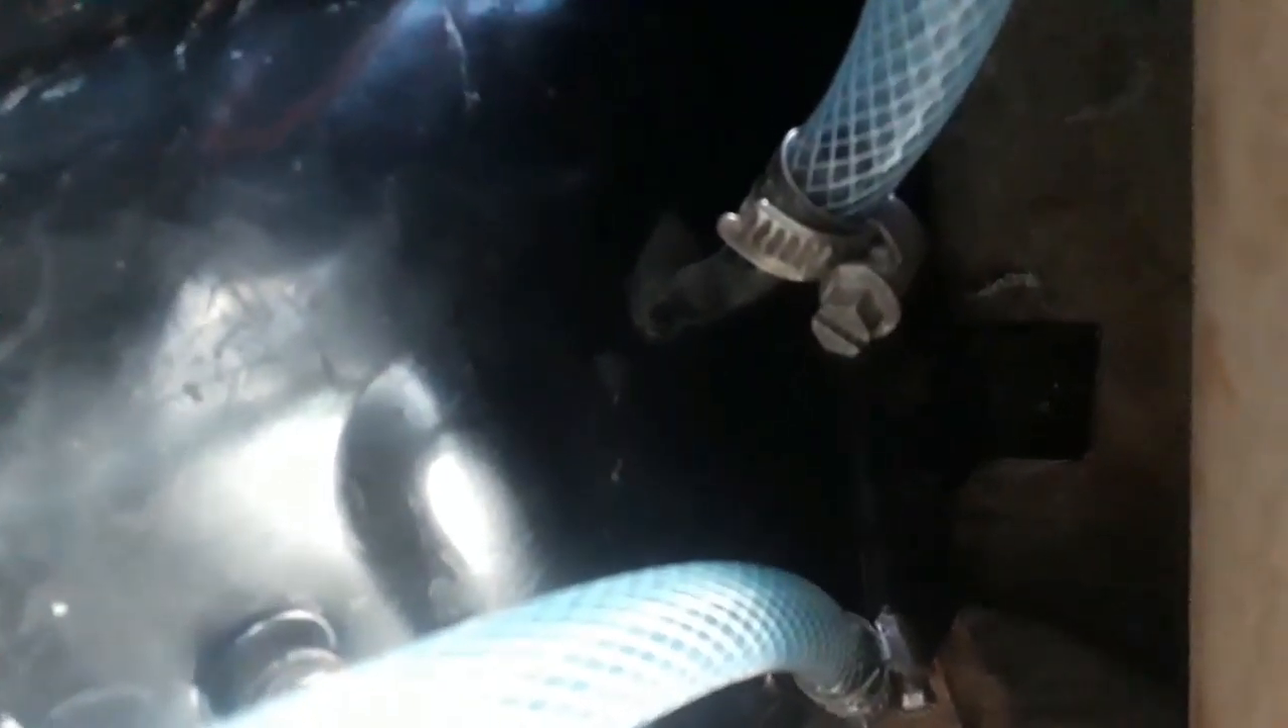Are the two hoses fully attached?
Yes.